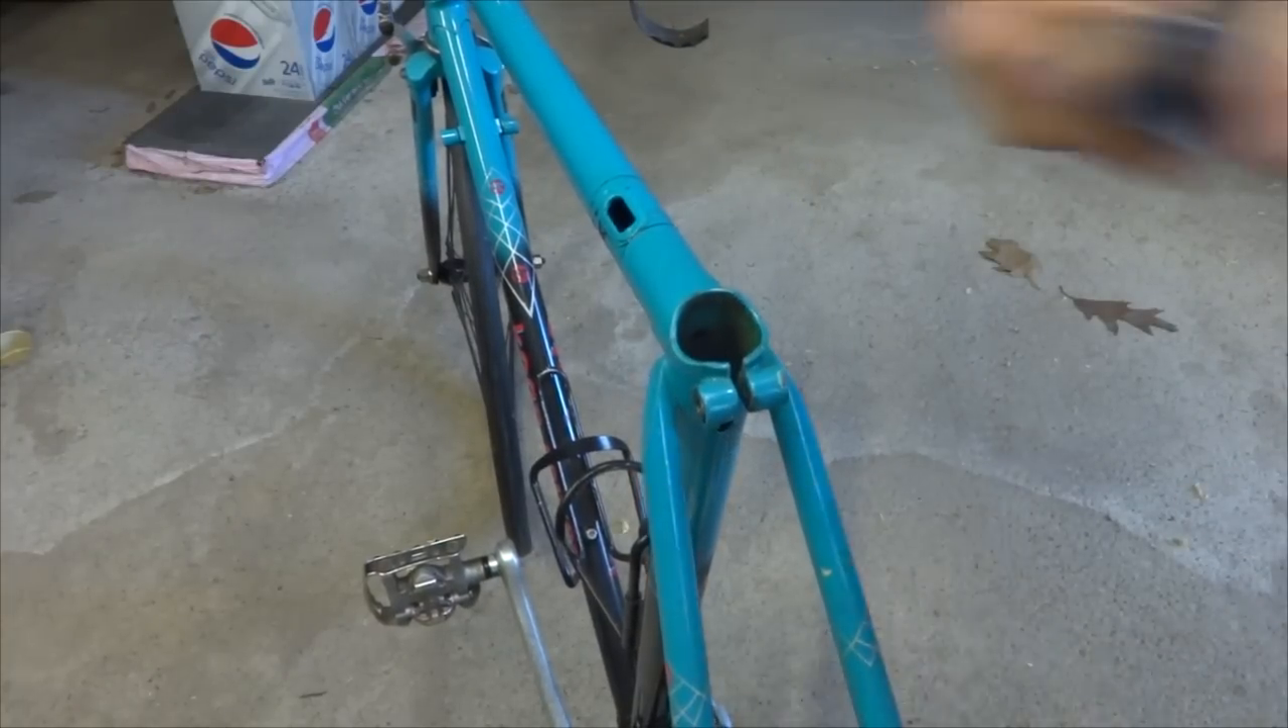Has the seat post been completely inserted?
No.